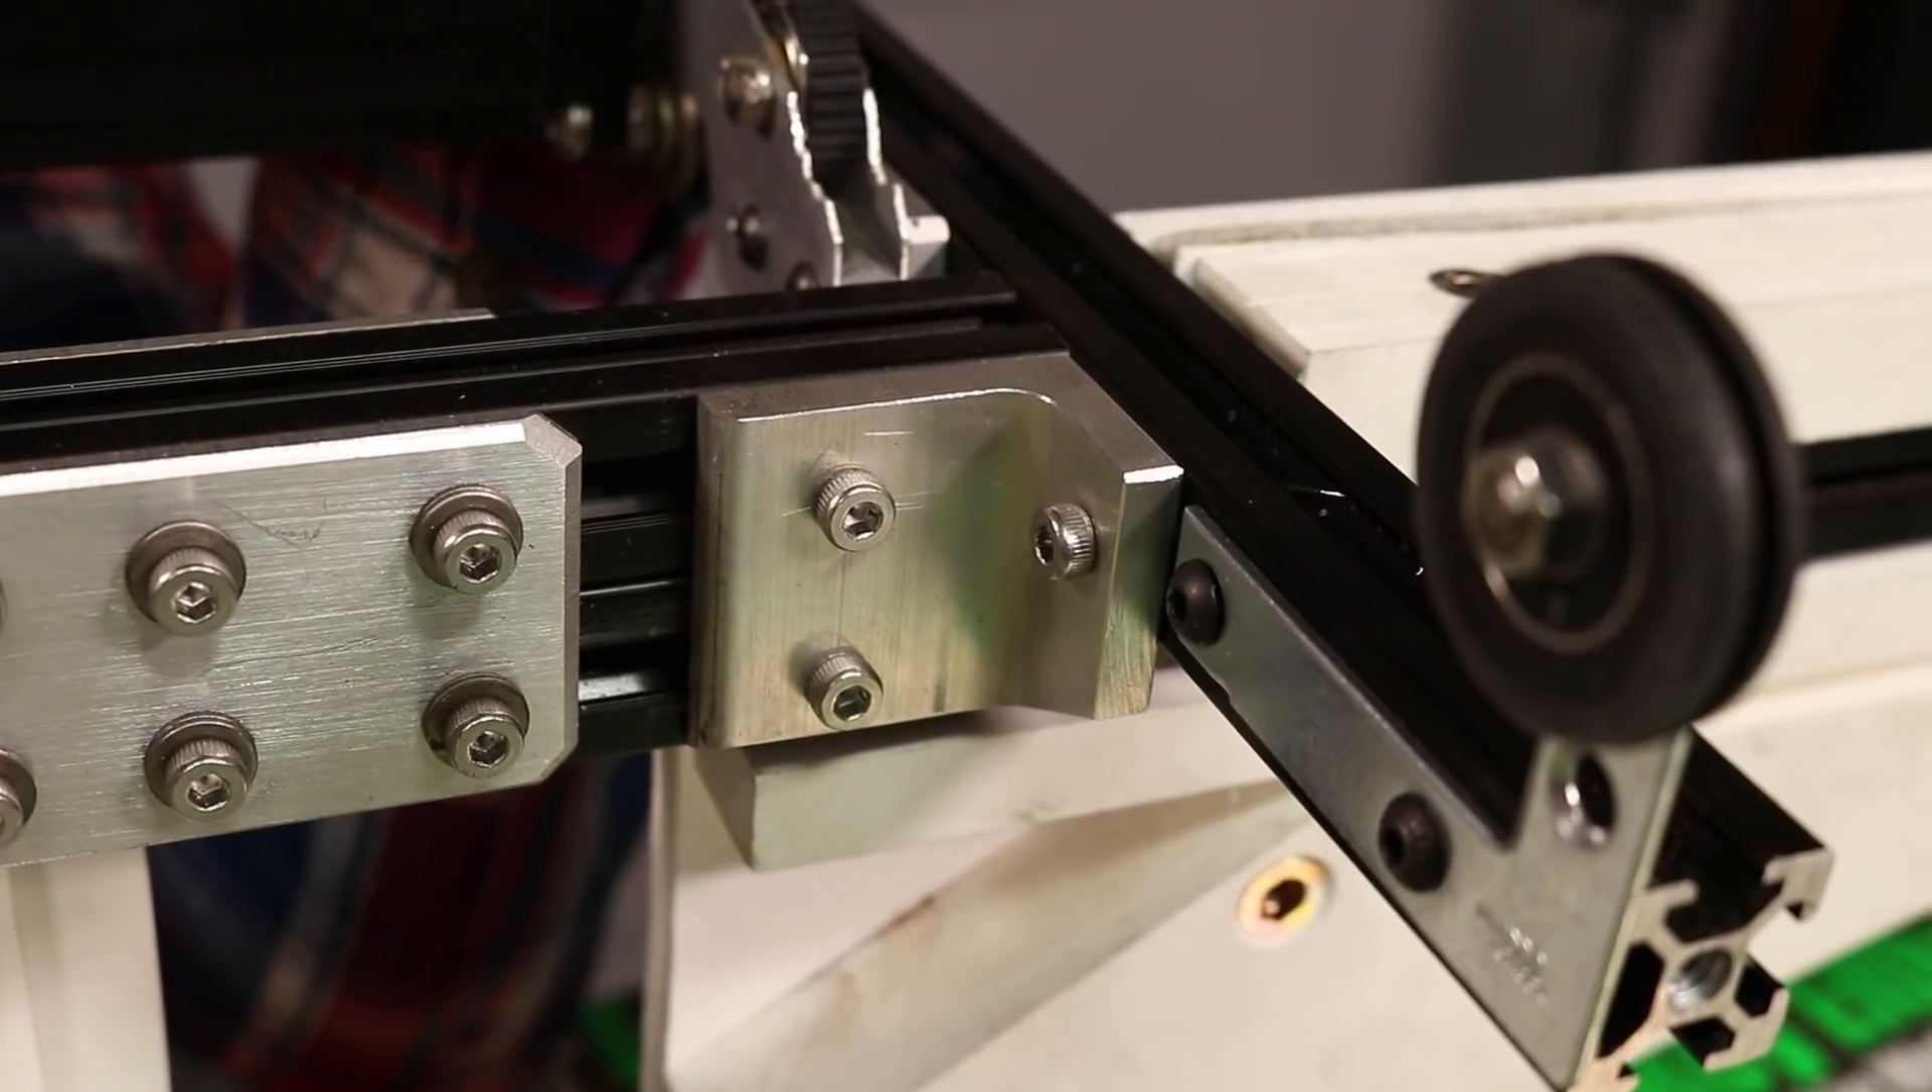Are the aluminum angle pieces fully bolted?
Yes.